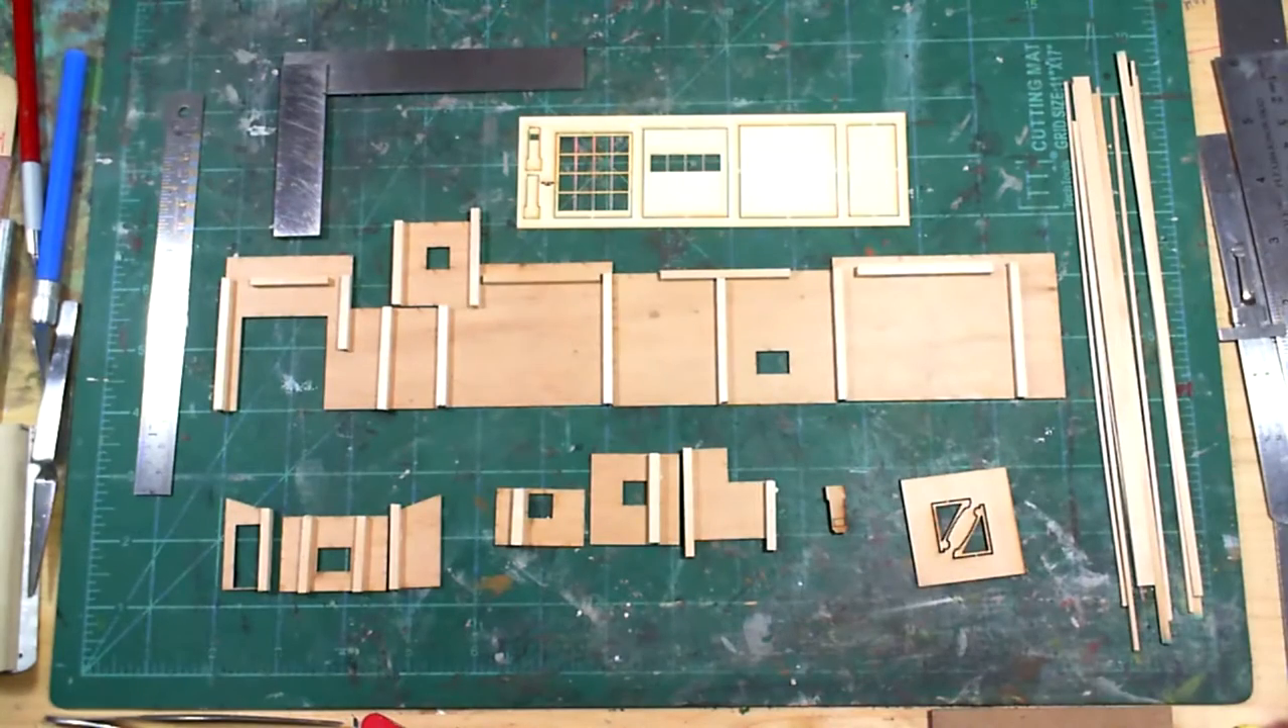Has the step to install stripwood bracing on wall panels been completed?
Yes.